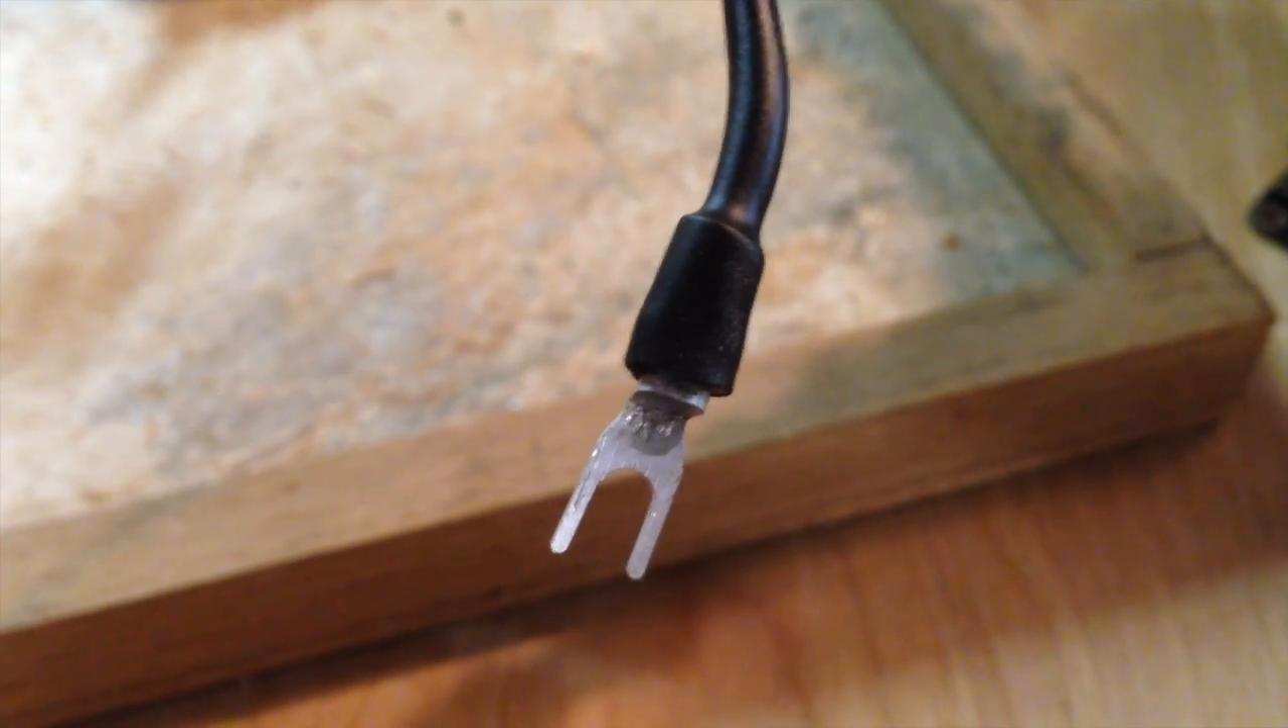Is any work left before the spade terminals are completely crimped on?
No.